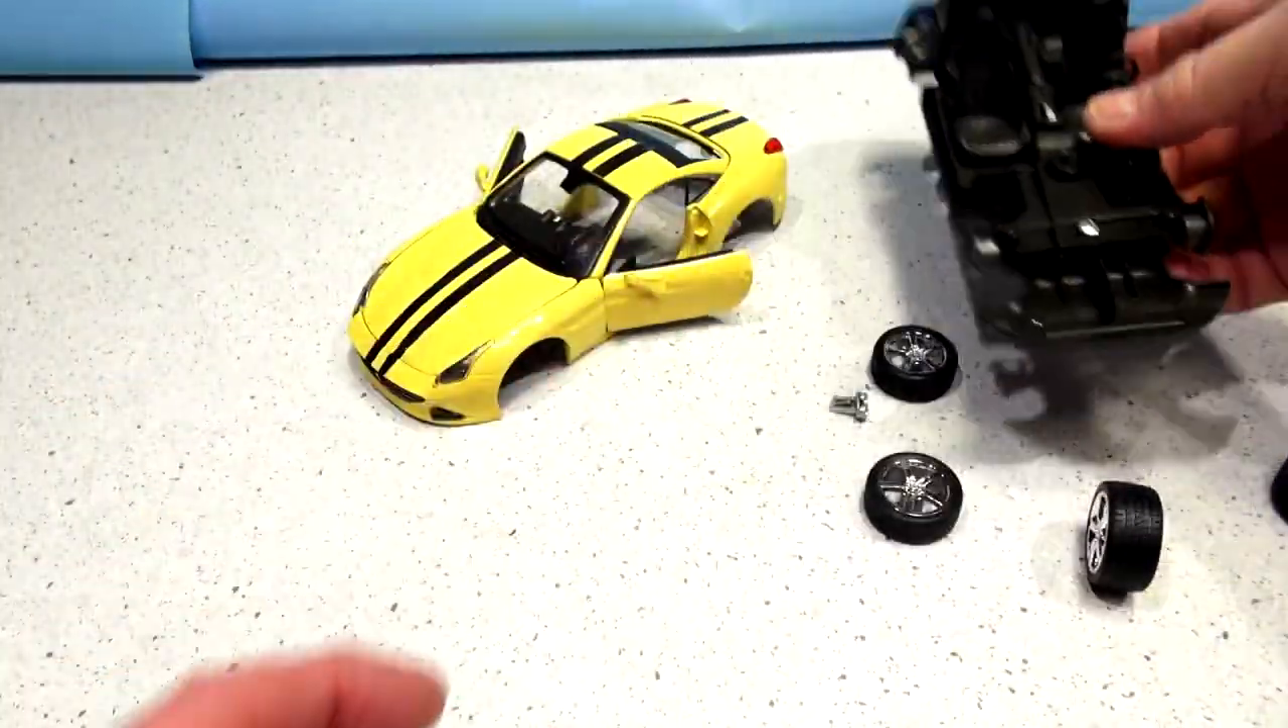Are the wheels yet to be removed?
No.